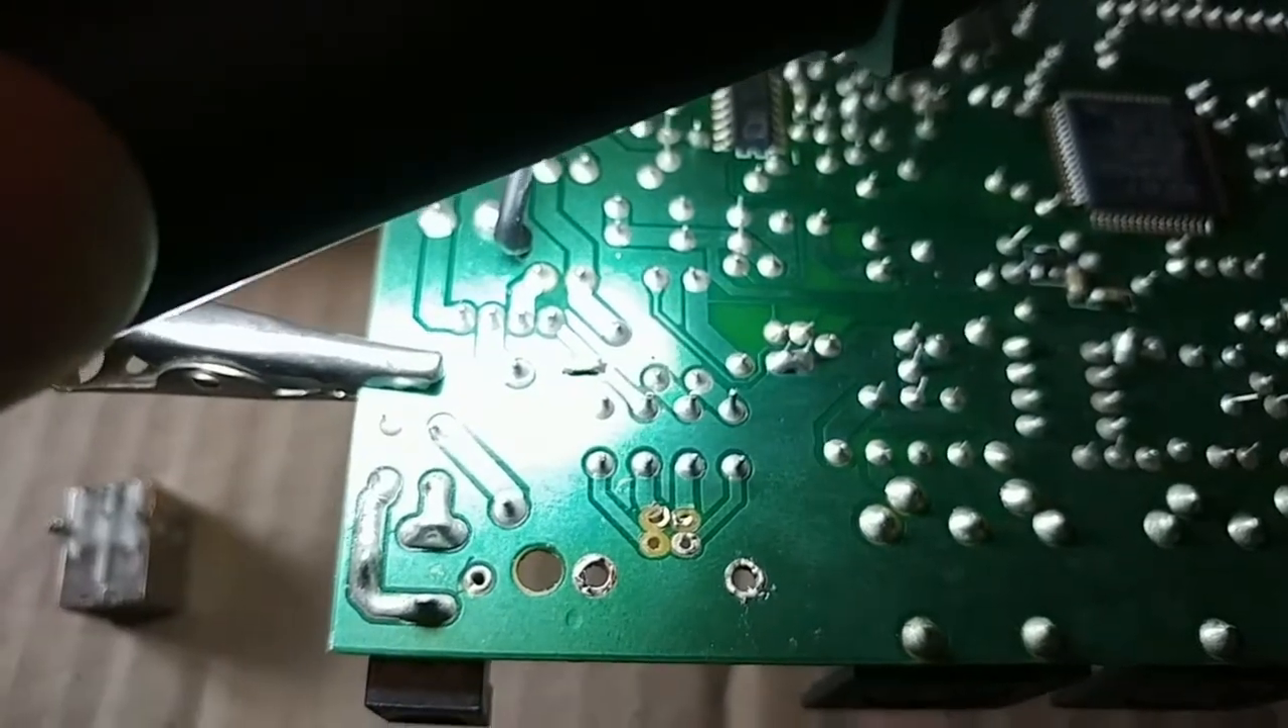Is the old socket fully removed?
Yes.